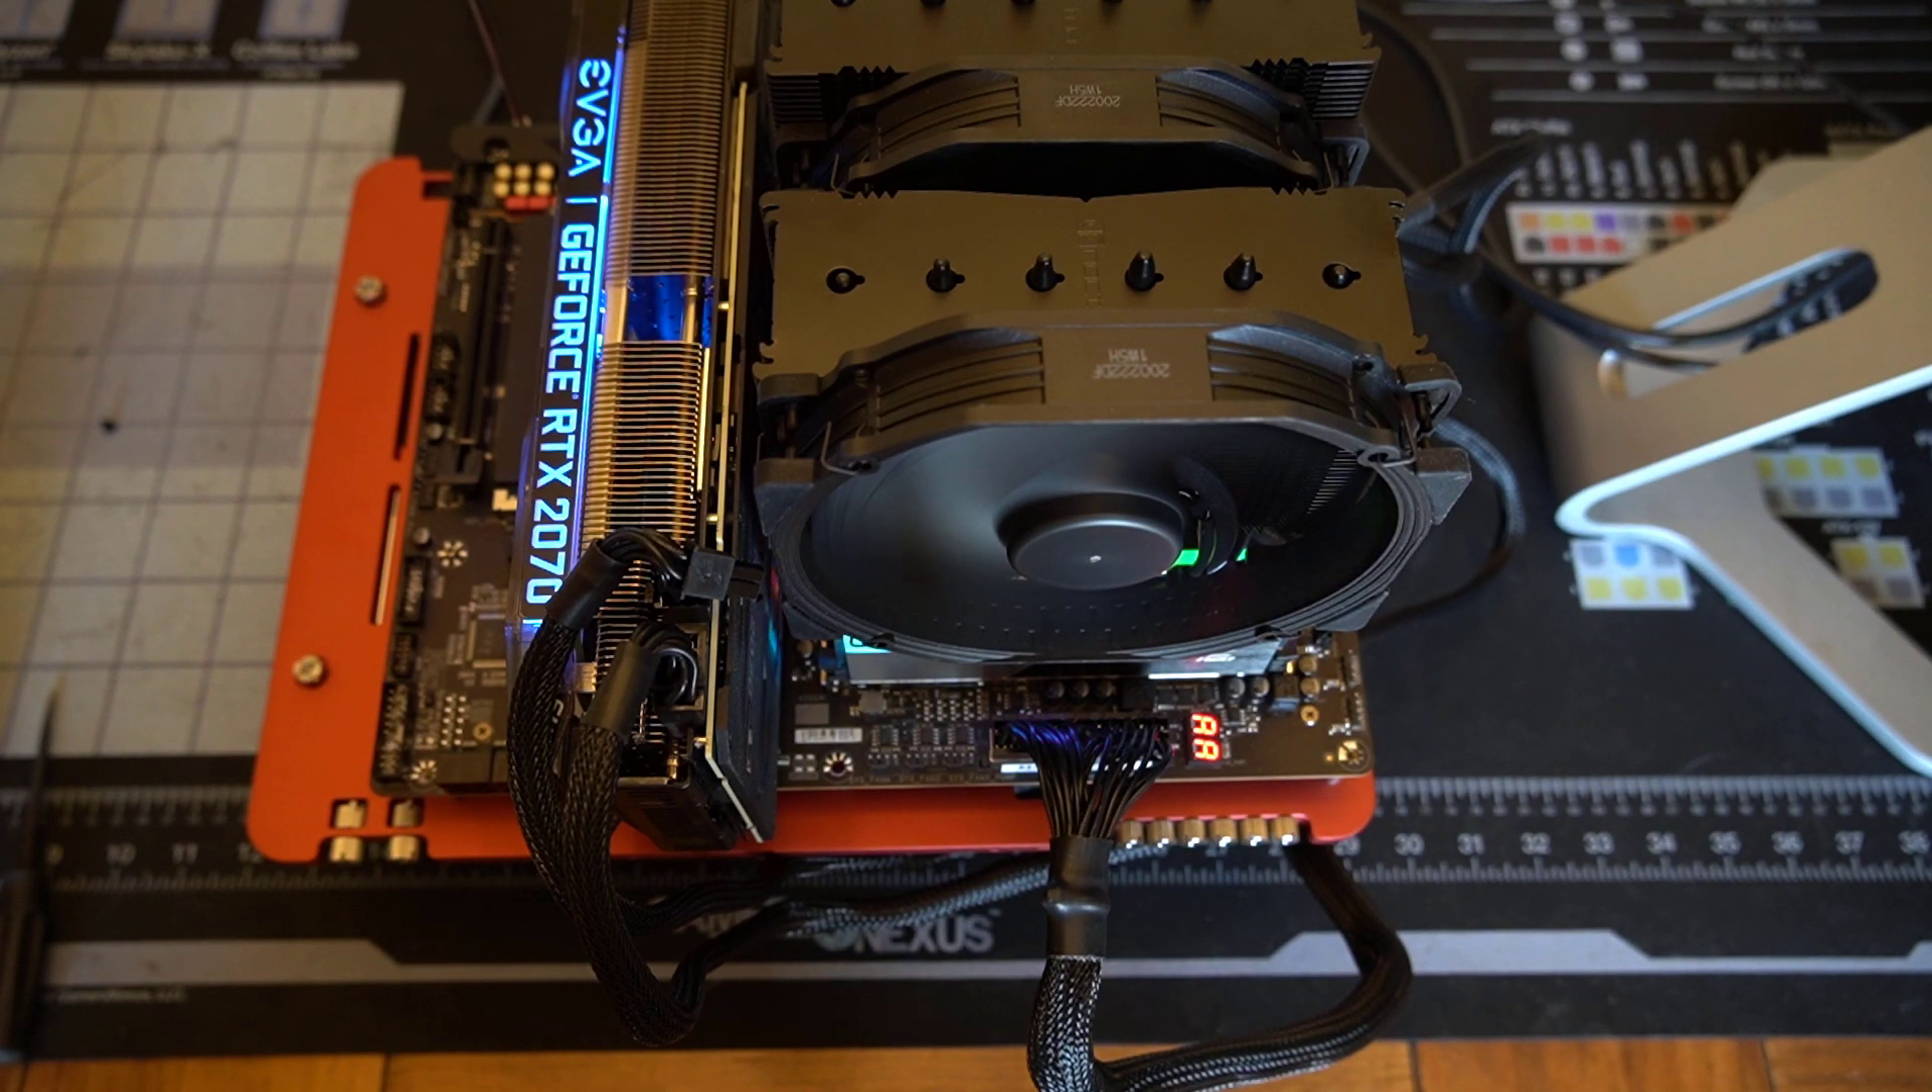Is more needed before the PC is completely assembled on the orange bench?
No.